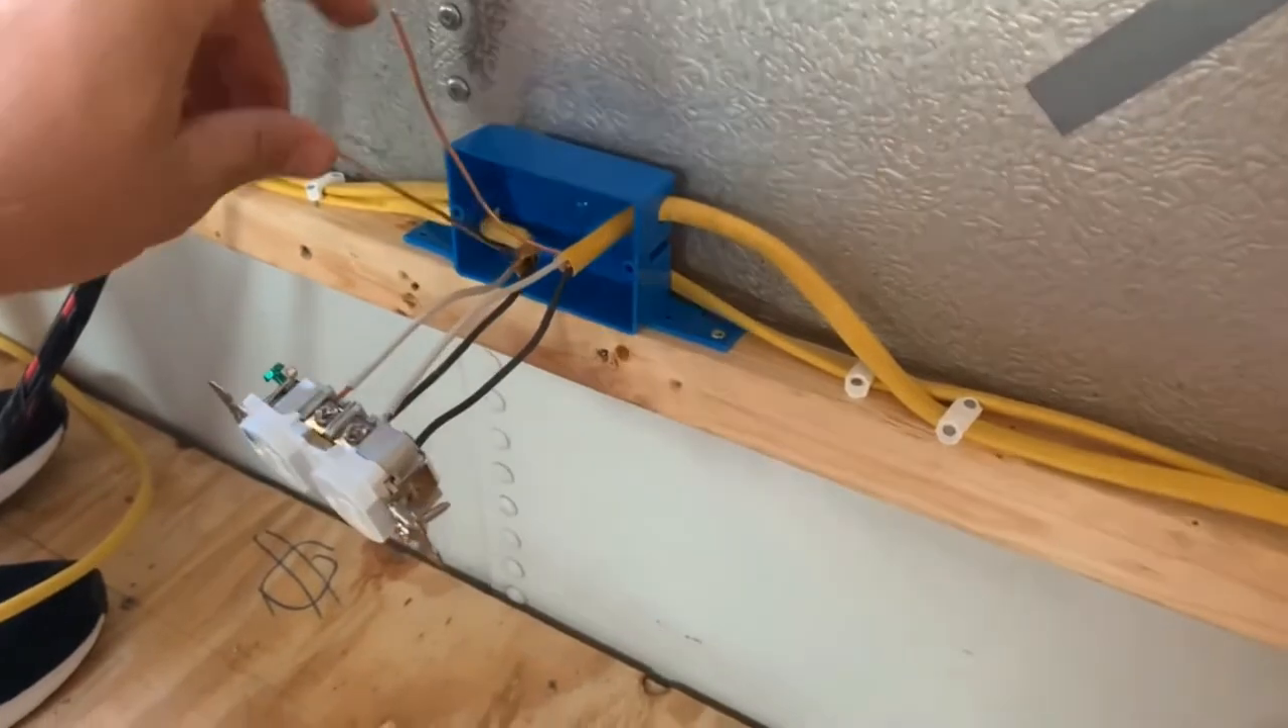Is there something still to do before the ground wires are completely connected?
Yes.